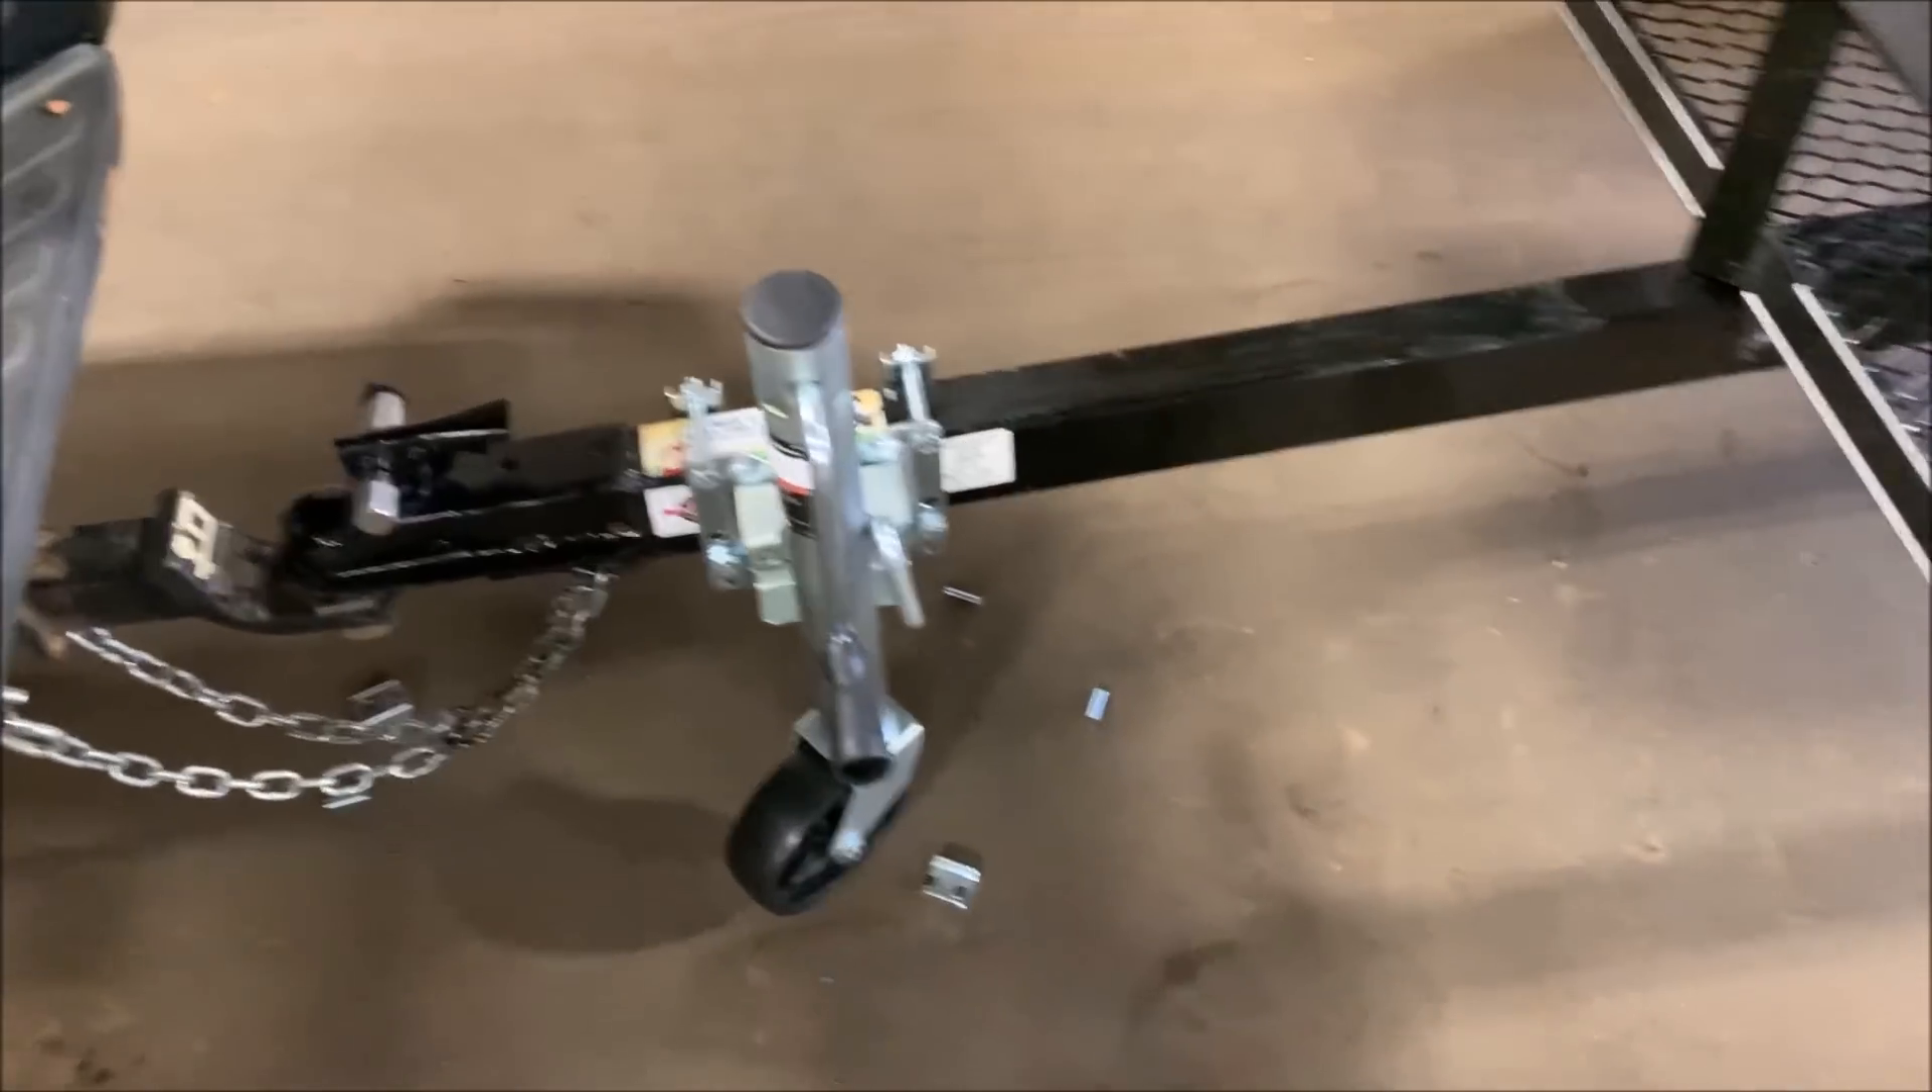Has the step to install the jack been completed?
Yes.